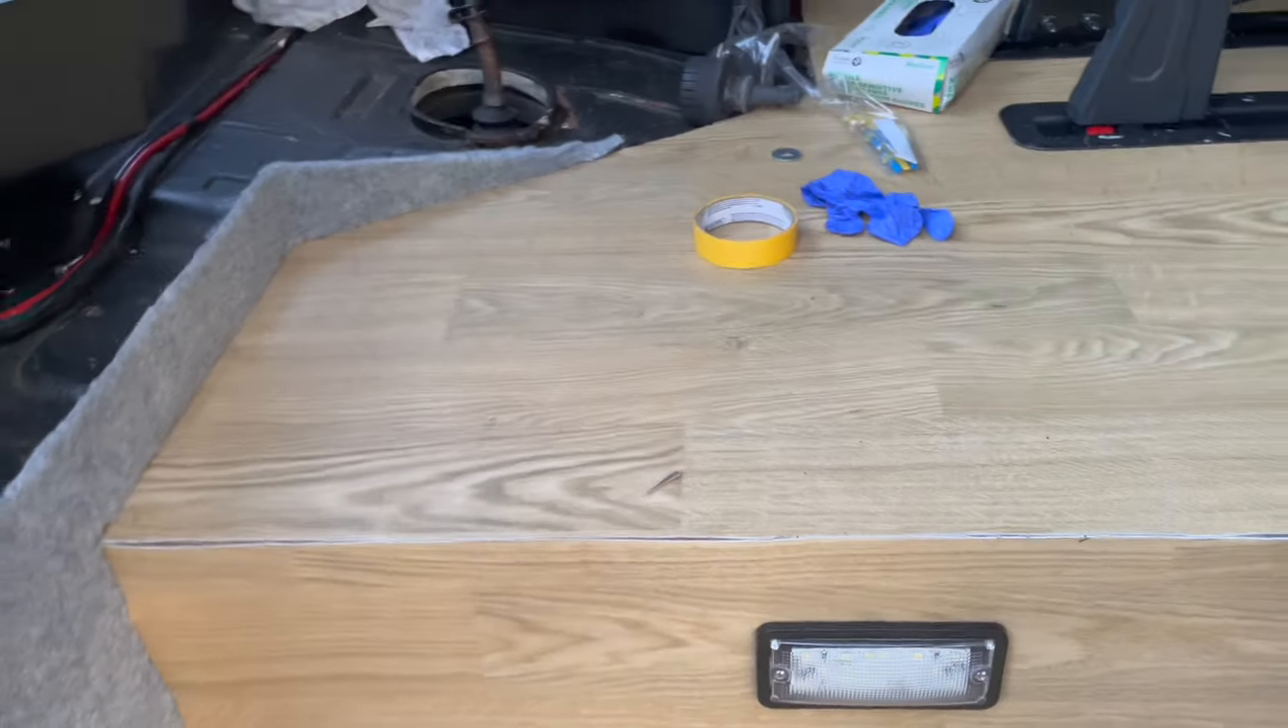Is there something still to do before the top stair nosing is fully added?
Yes.